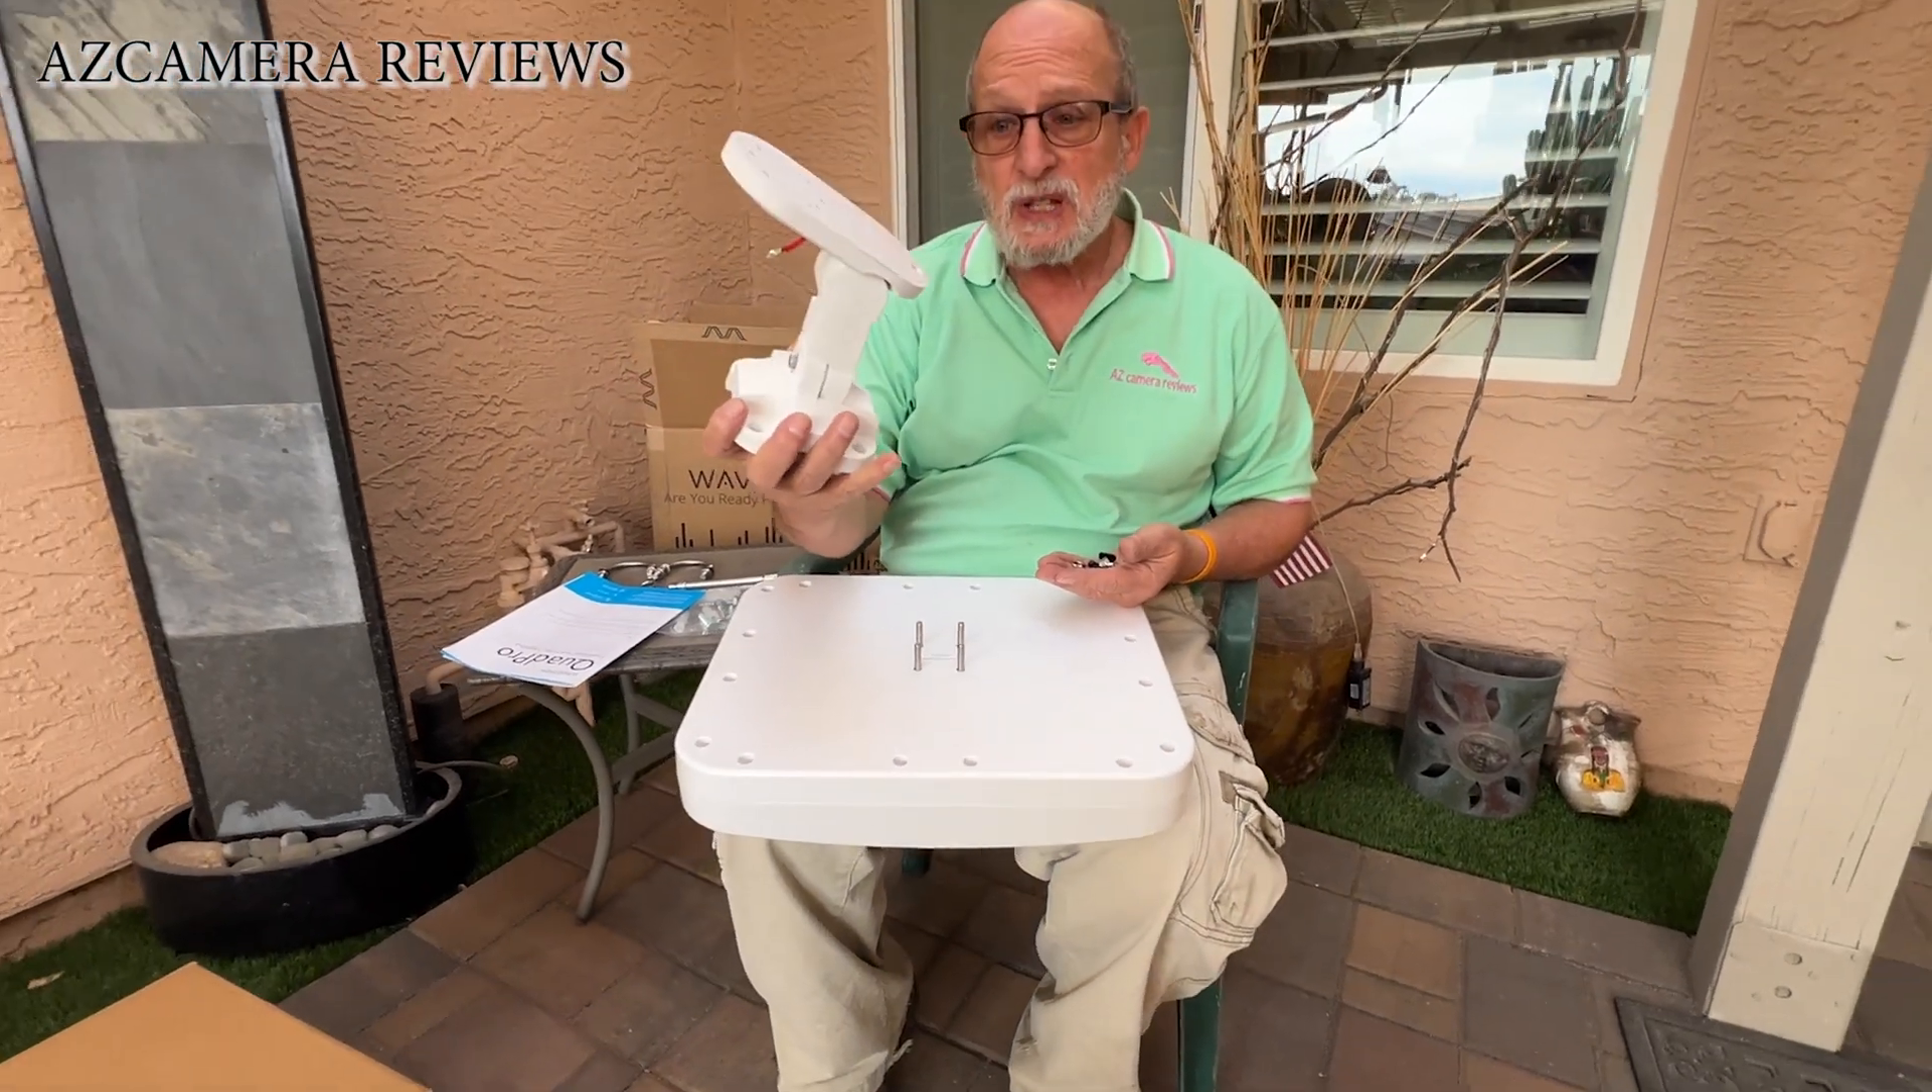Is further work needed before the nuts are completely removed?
No.